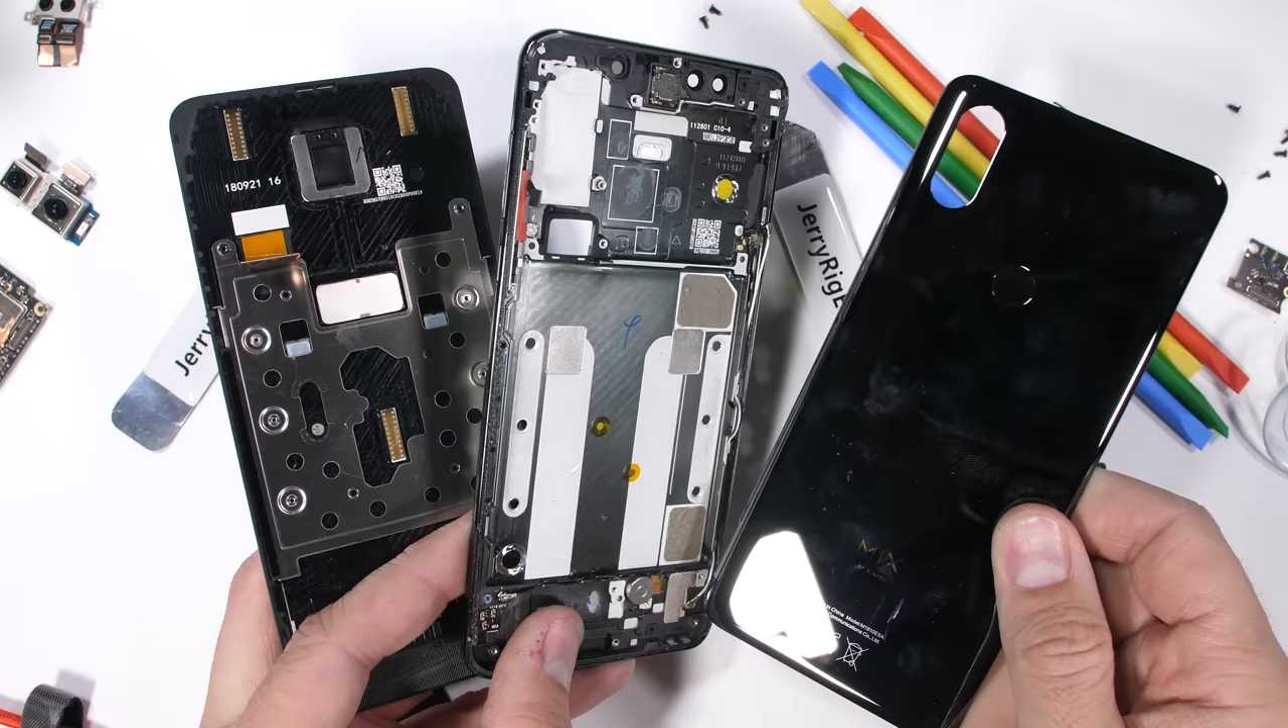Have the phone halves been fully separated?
Yes.